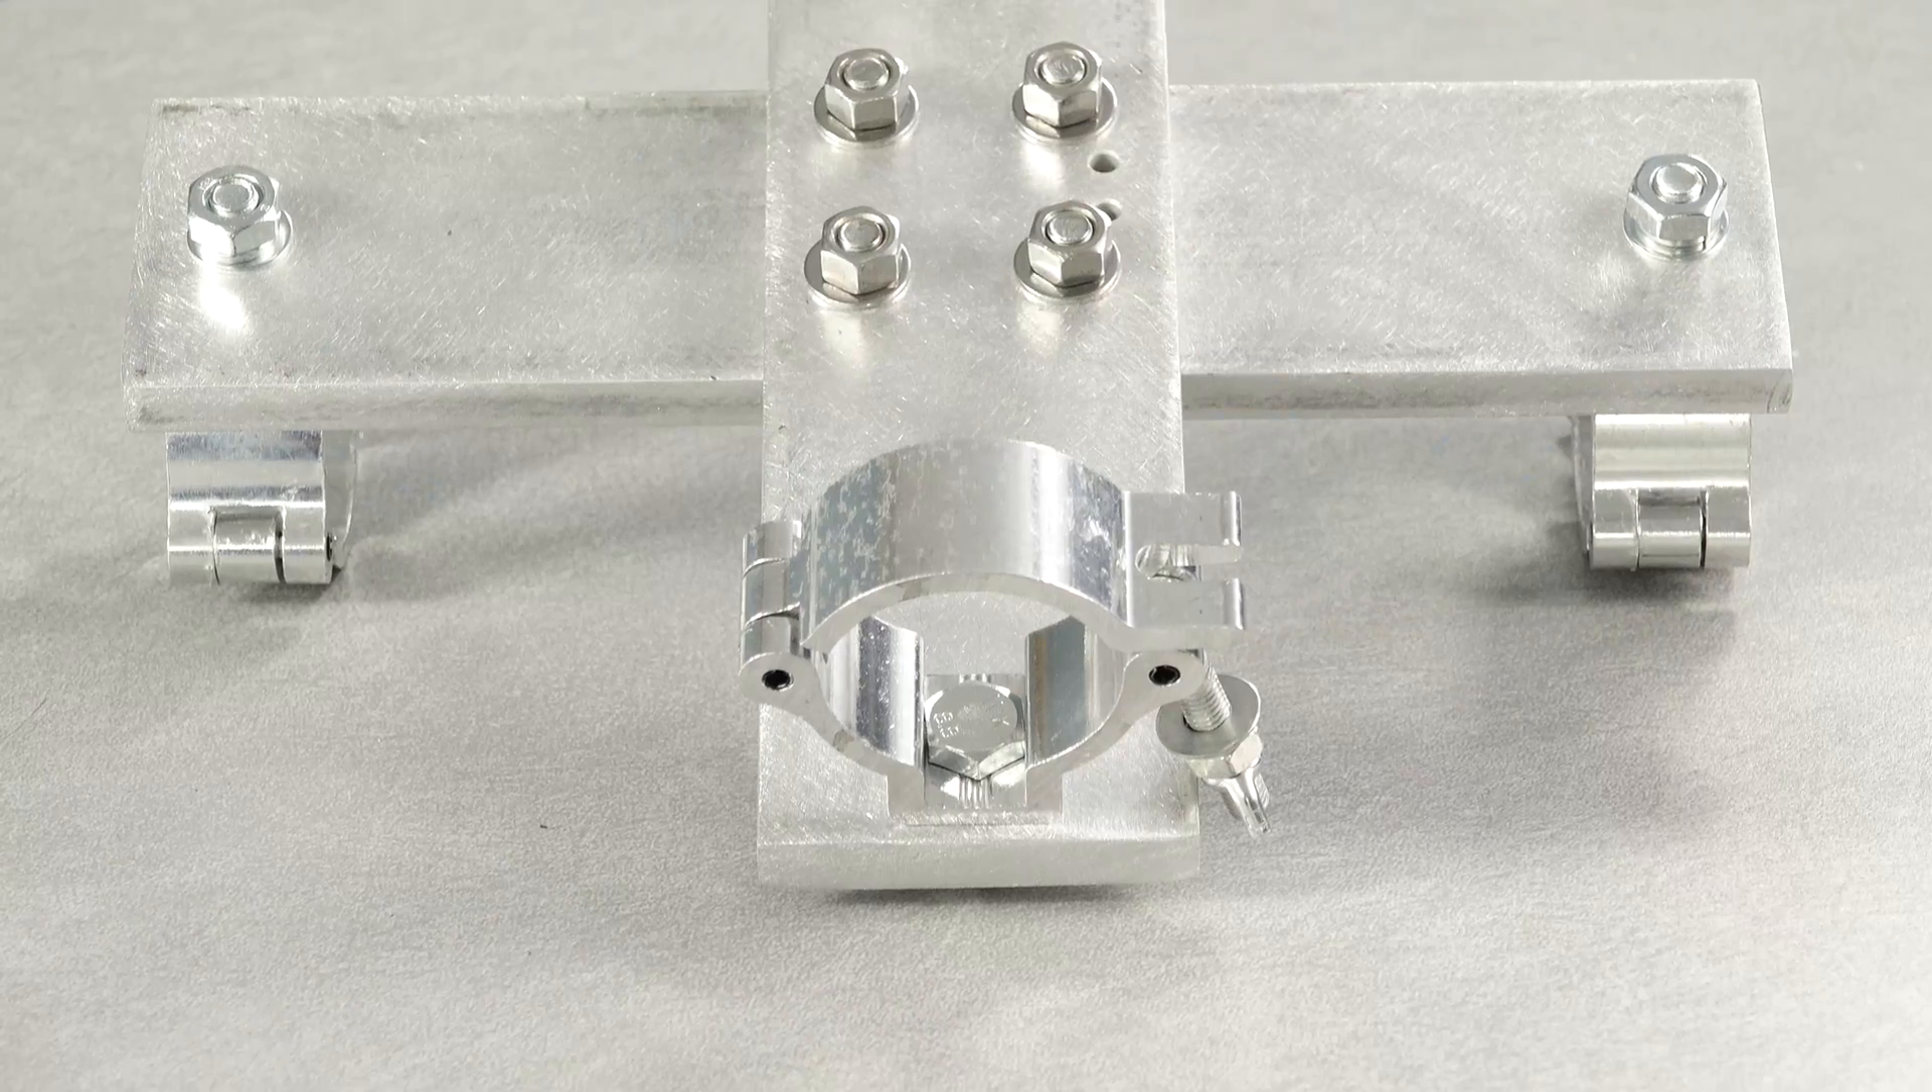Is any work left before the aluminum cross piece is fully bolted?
No.